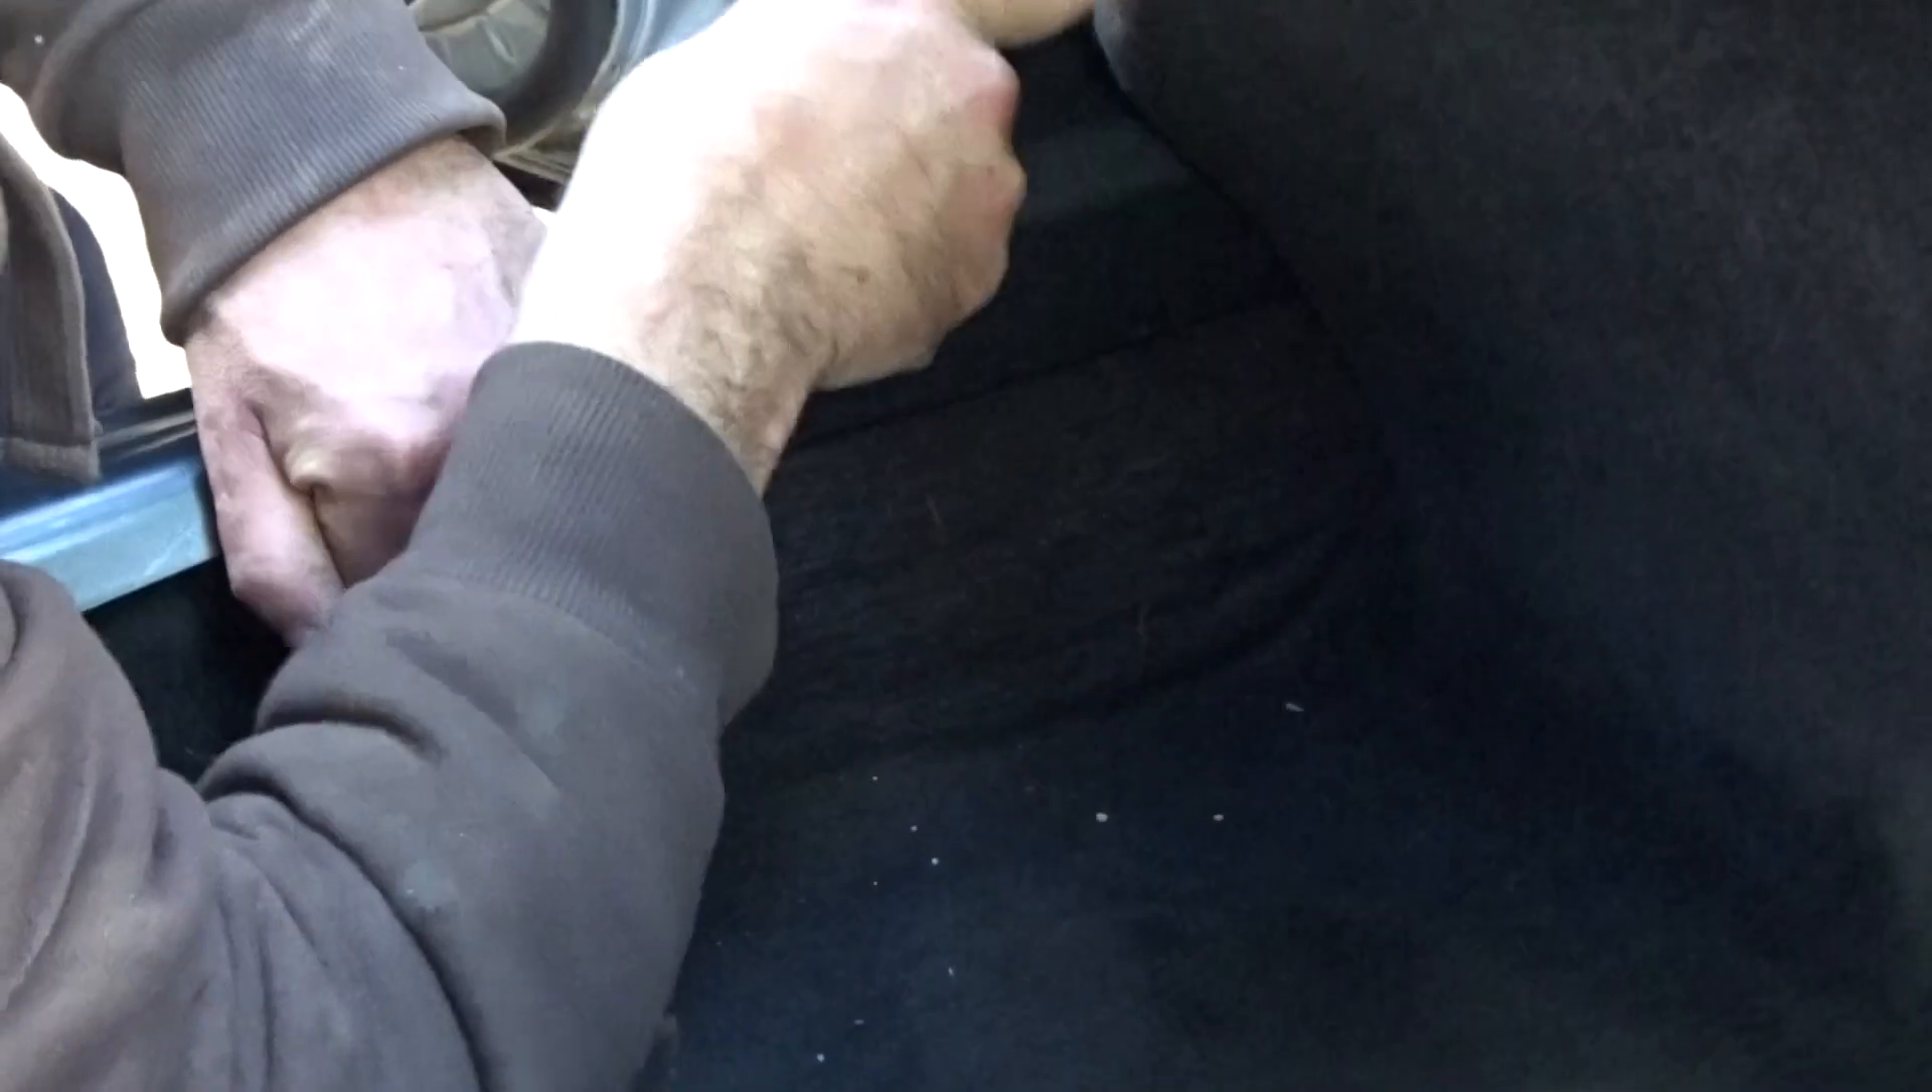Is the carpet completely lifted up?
No.